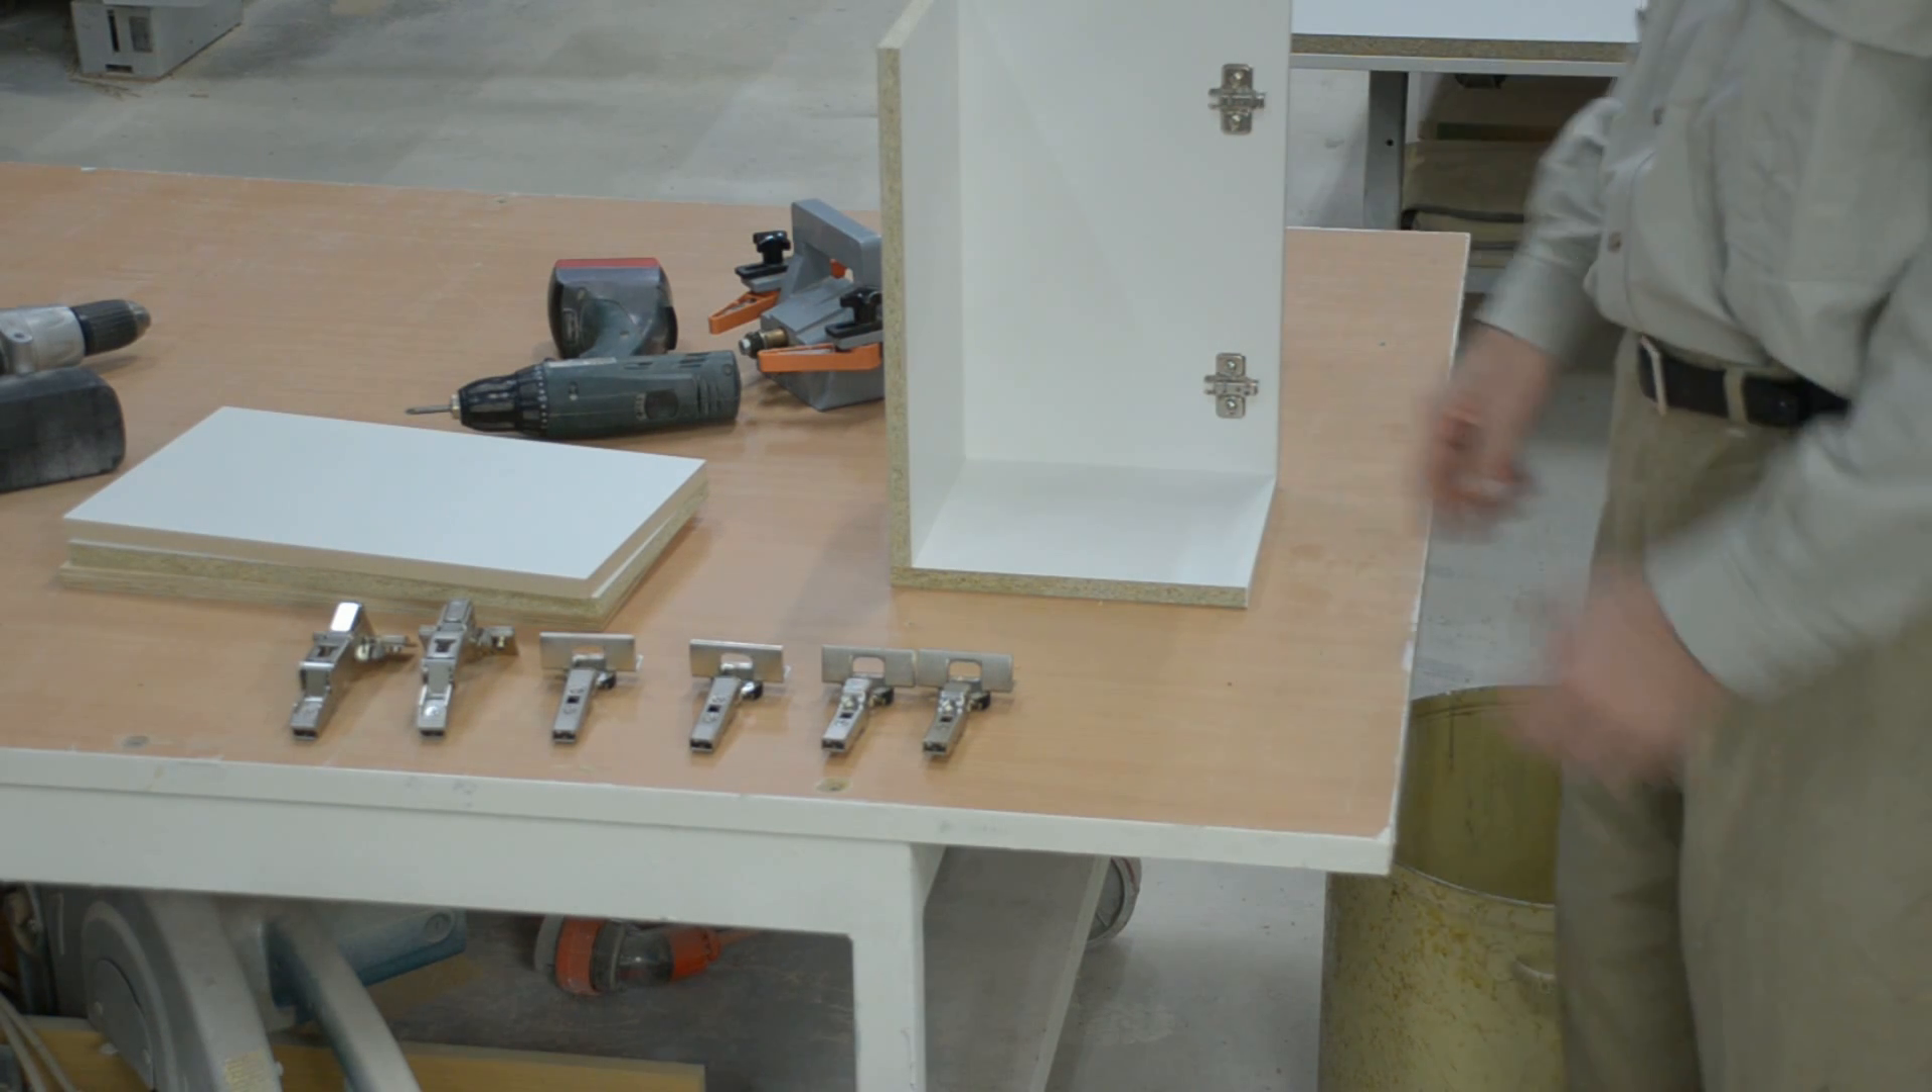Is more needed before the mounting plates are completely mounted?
No.